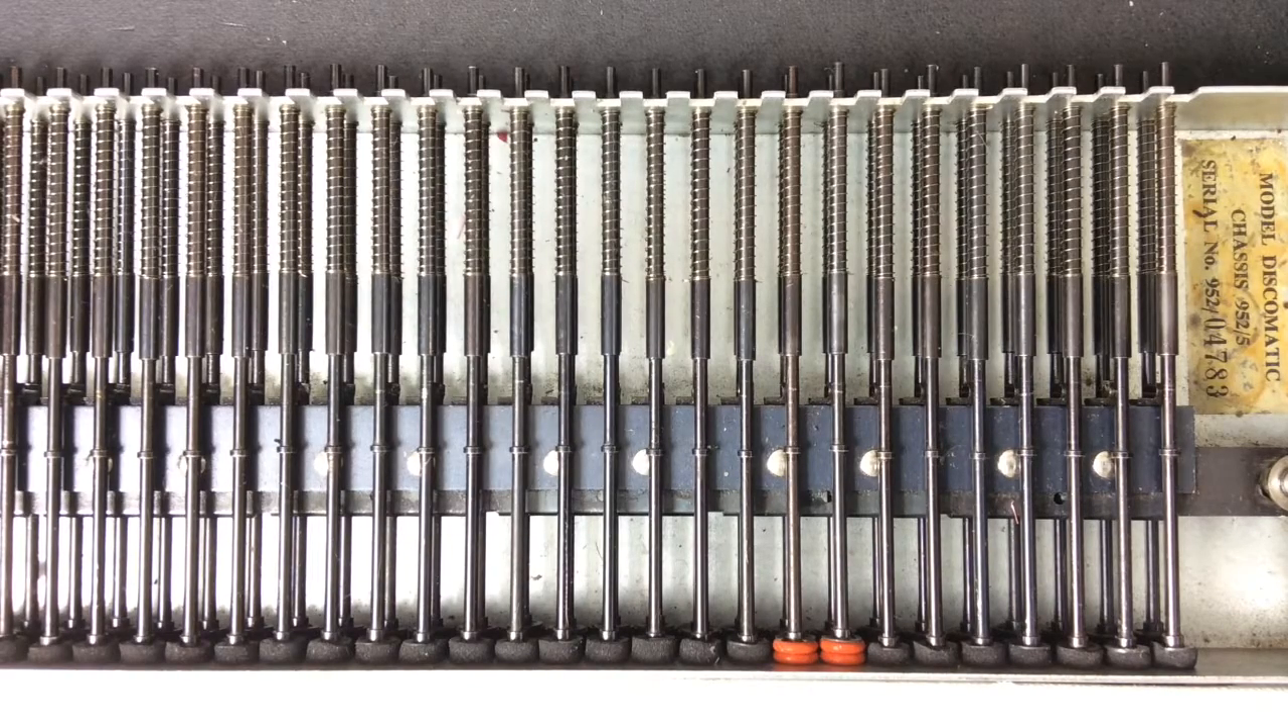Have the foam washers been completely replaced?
No.